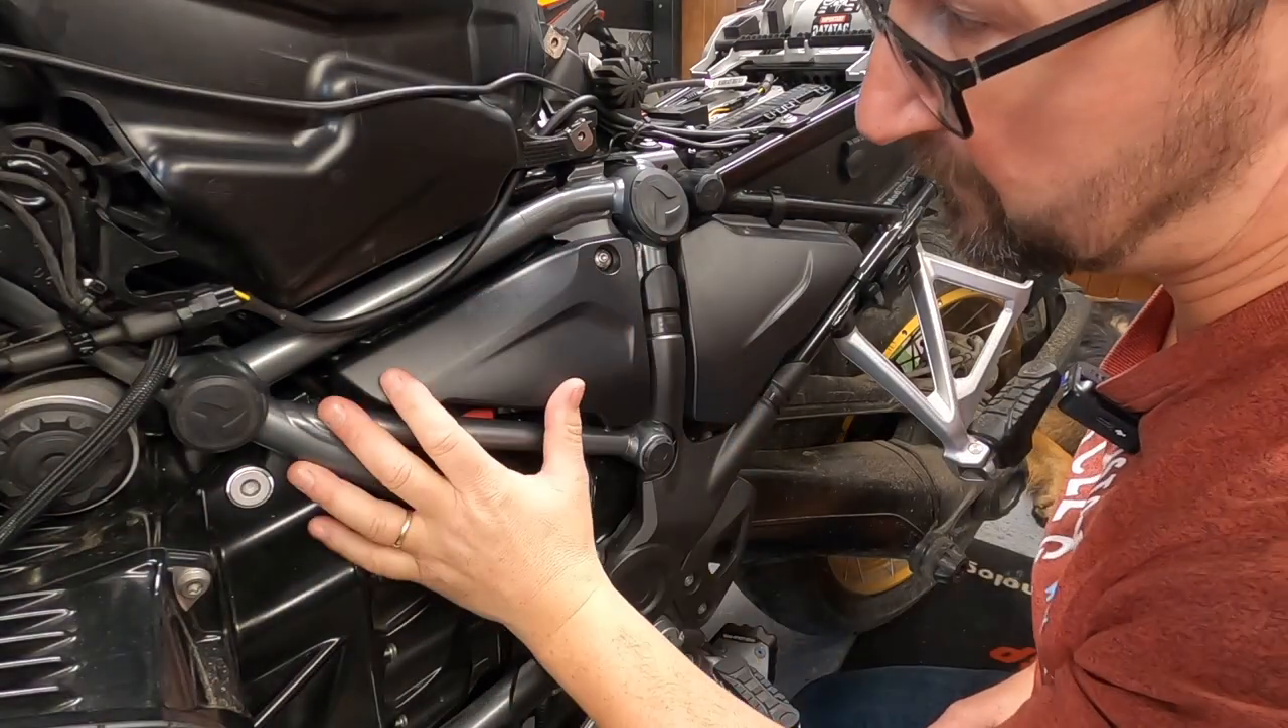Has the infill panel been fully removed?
No.